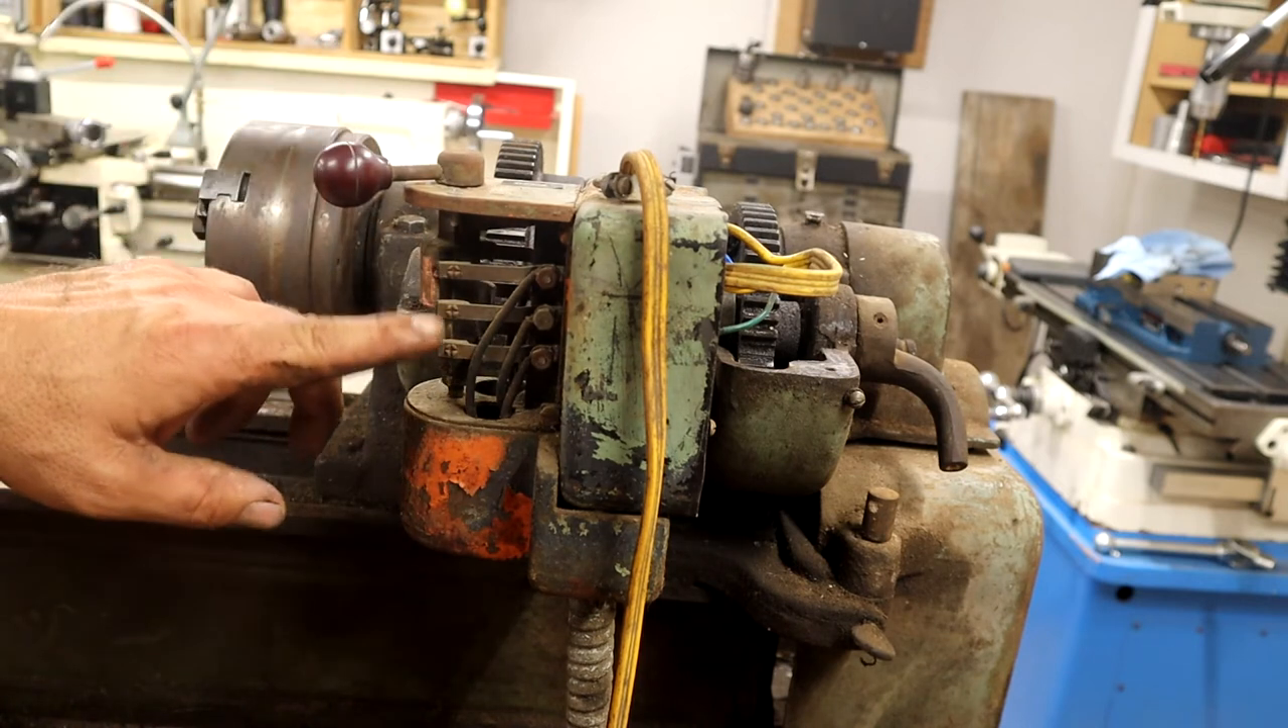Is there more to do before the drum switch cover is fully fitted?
Yes.